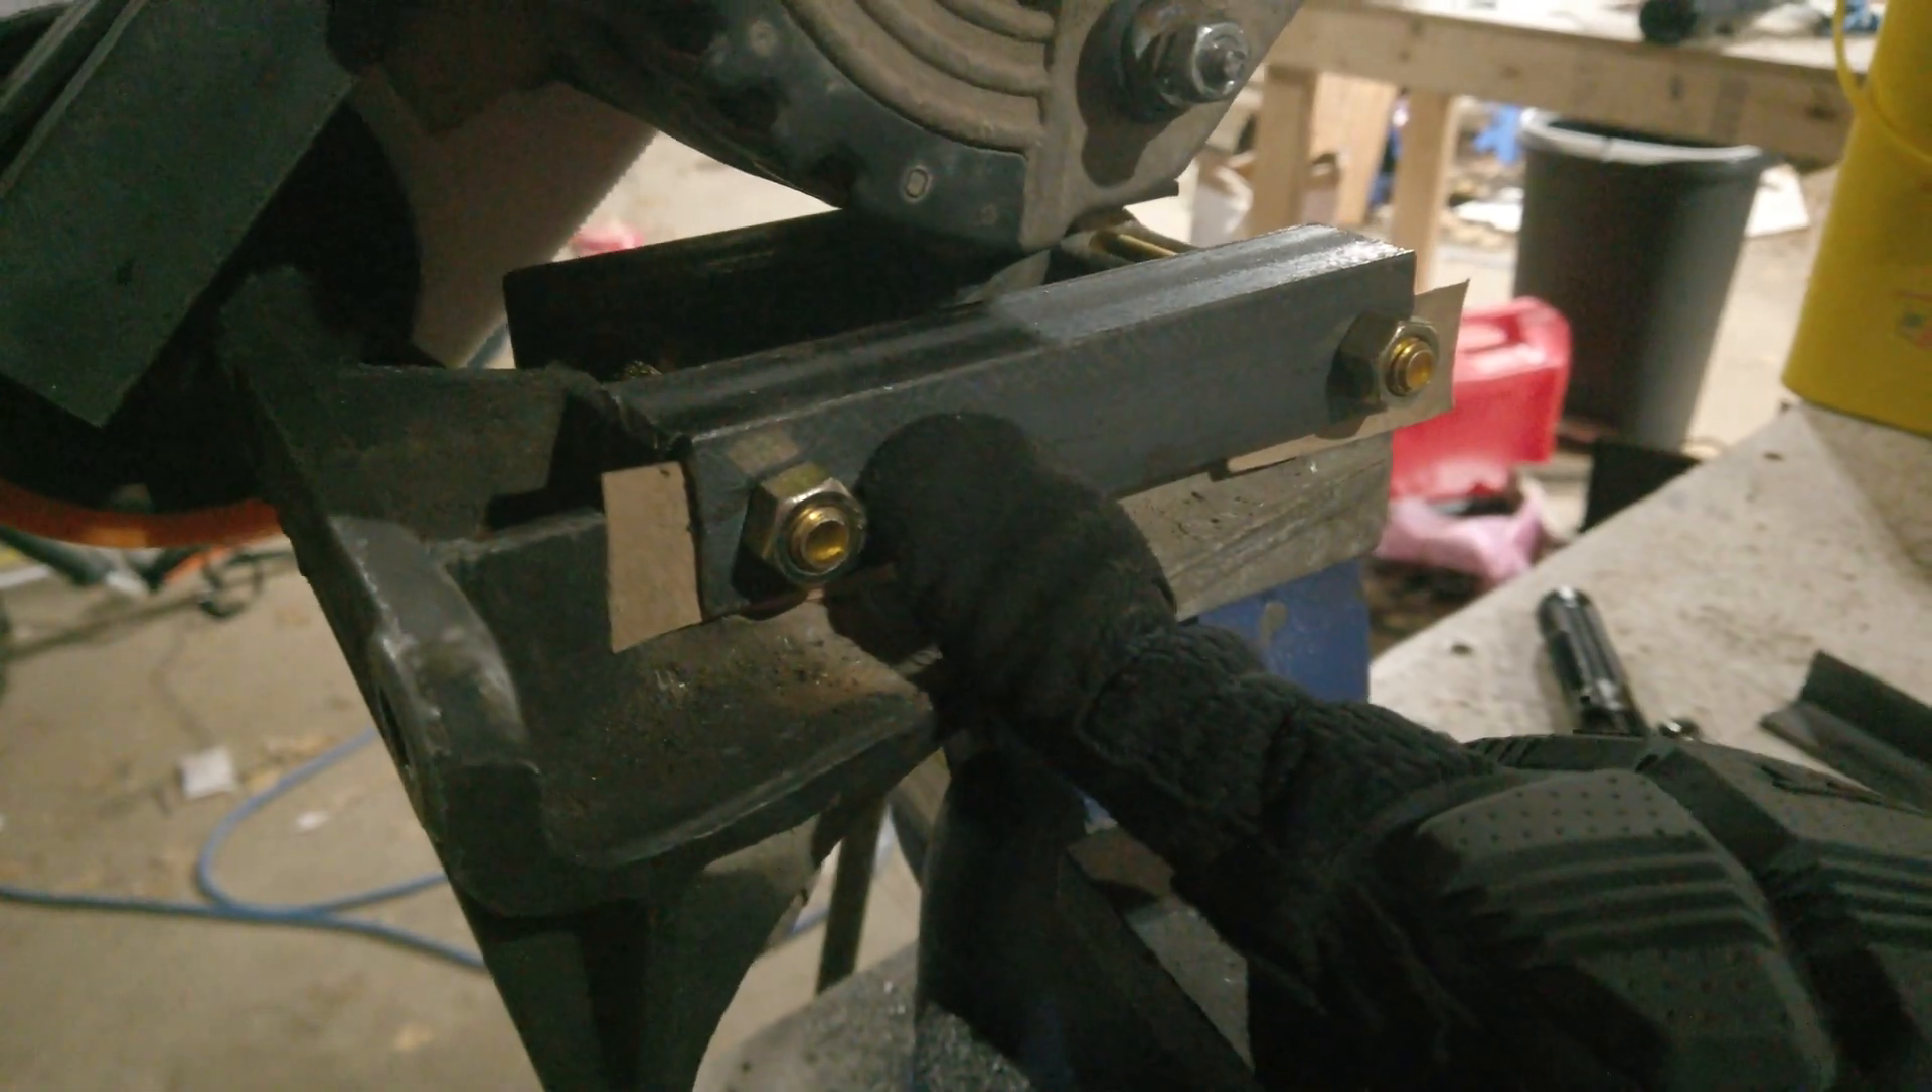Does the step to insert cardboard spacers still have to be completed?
No.